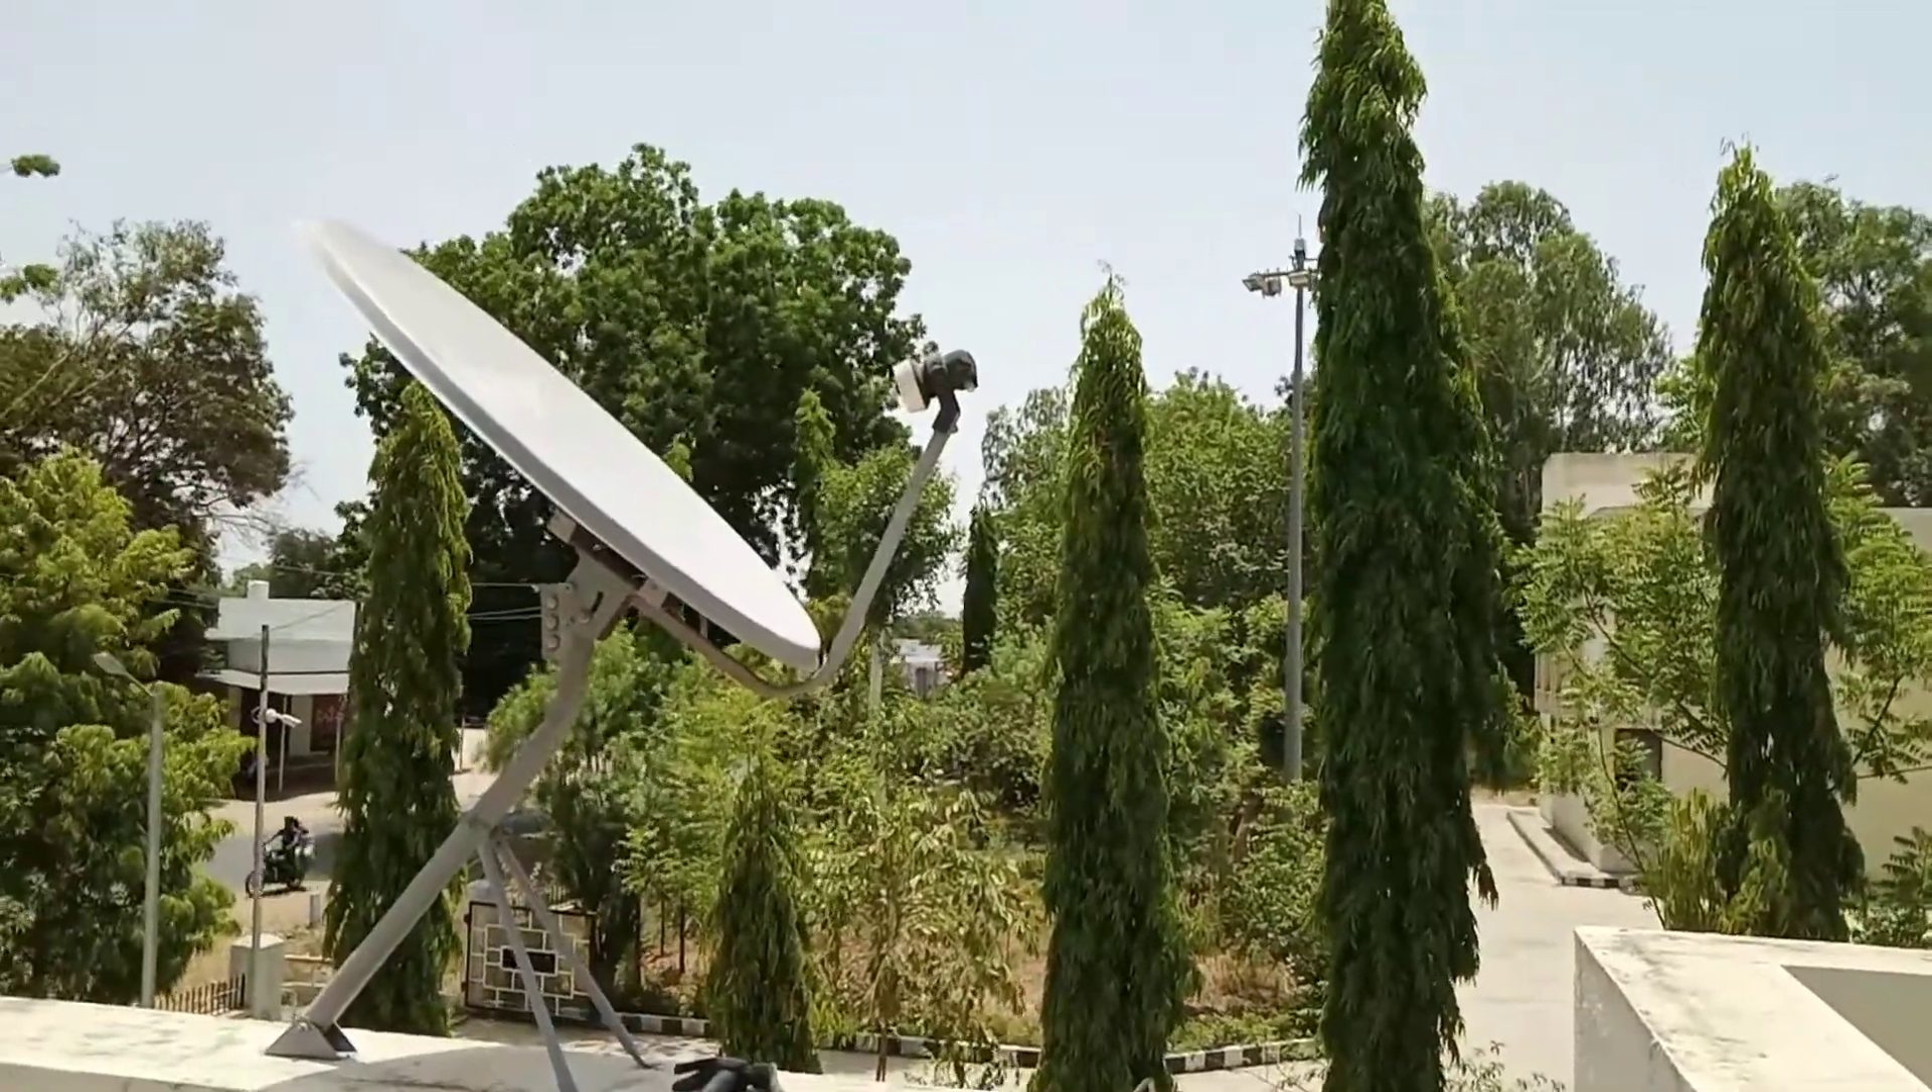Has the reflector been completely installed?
Yes.